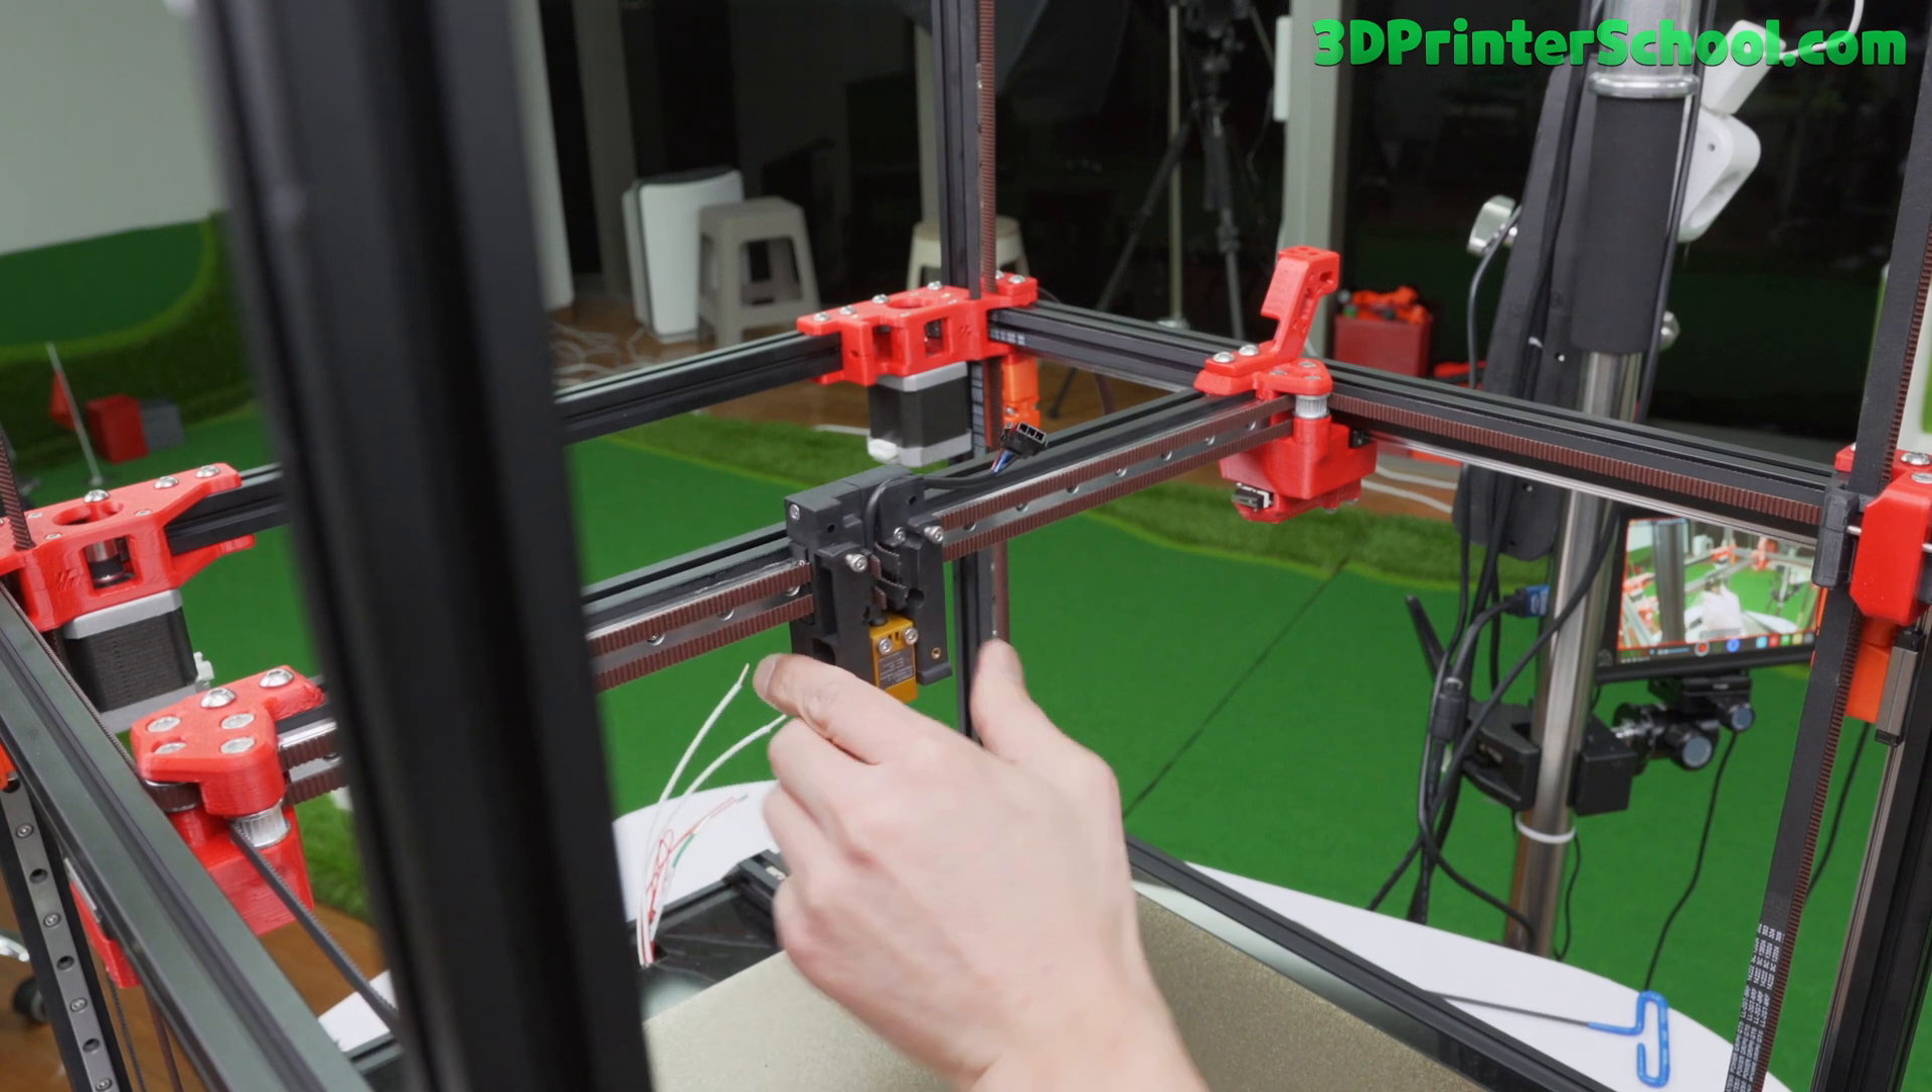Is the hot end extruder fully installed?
No.